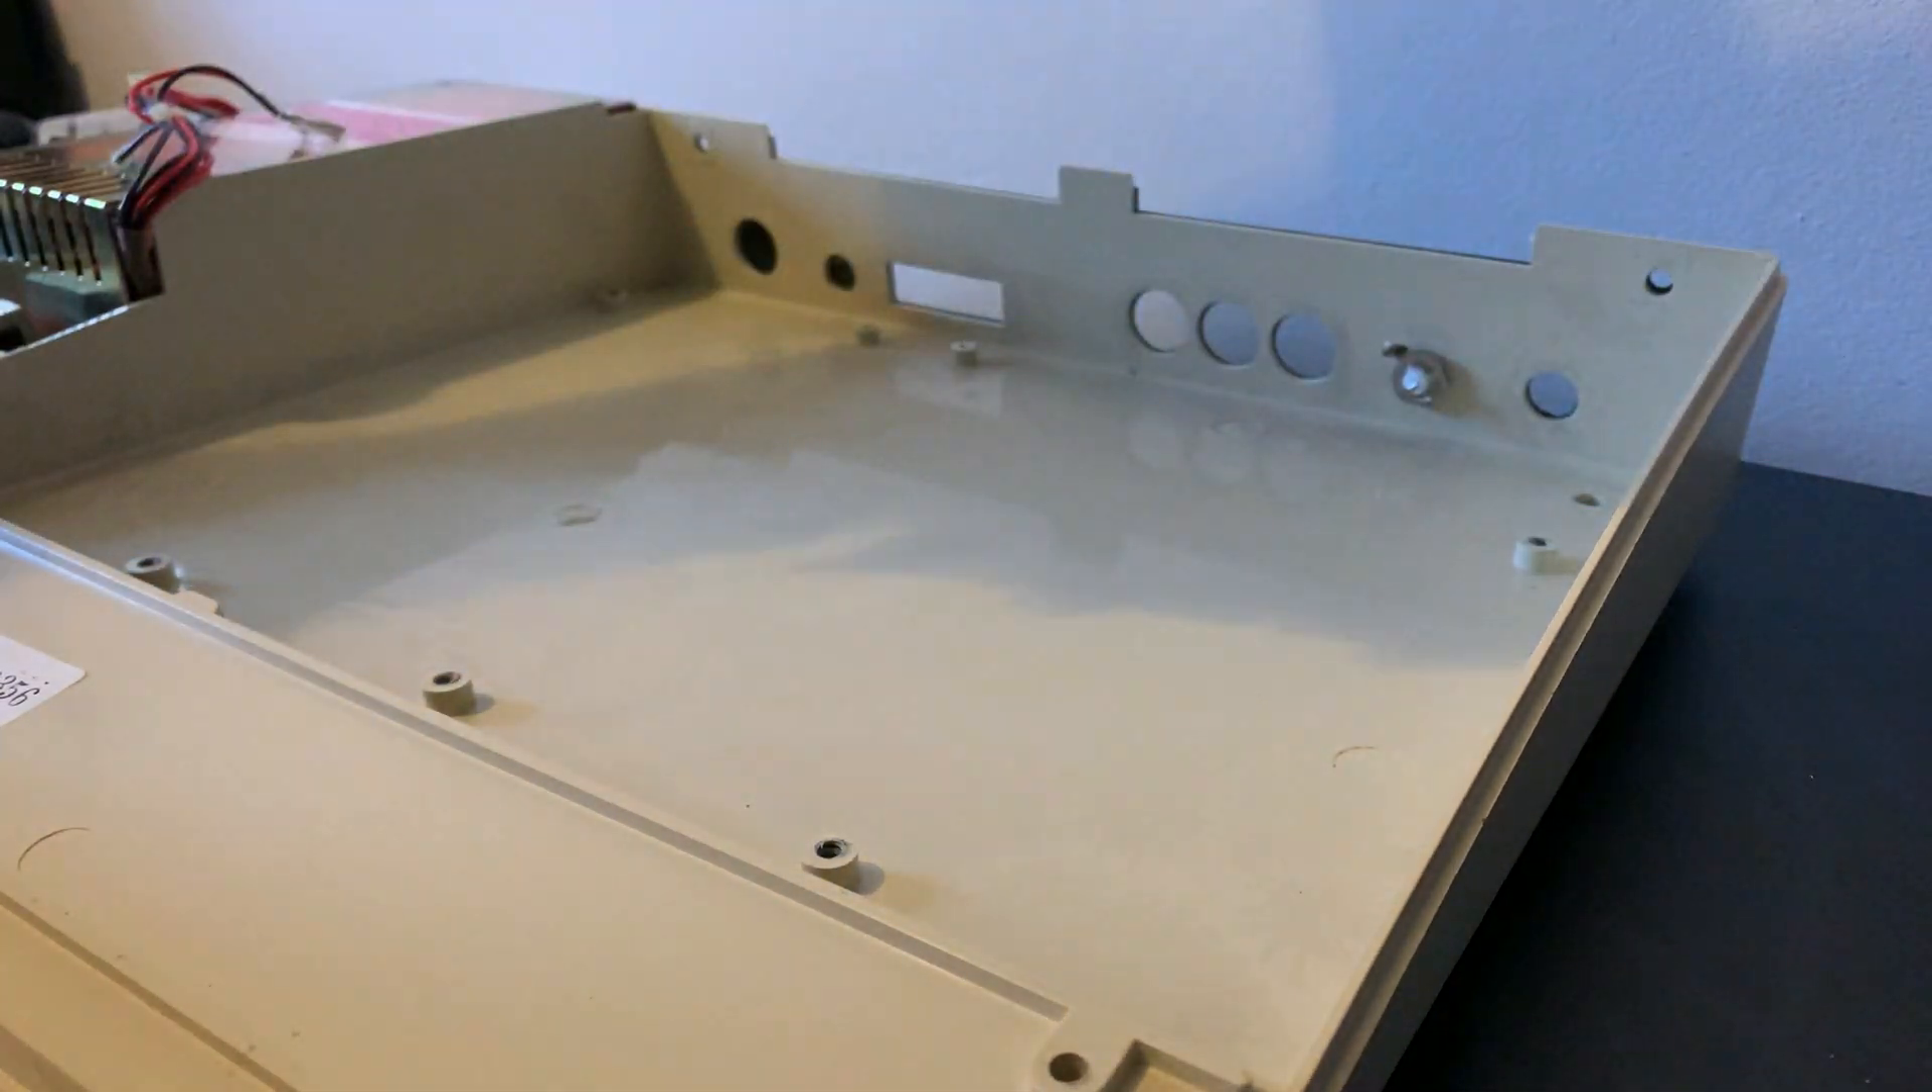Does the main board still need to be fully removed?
No.